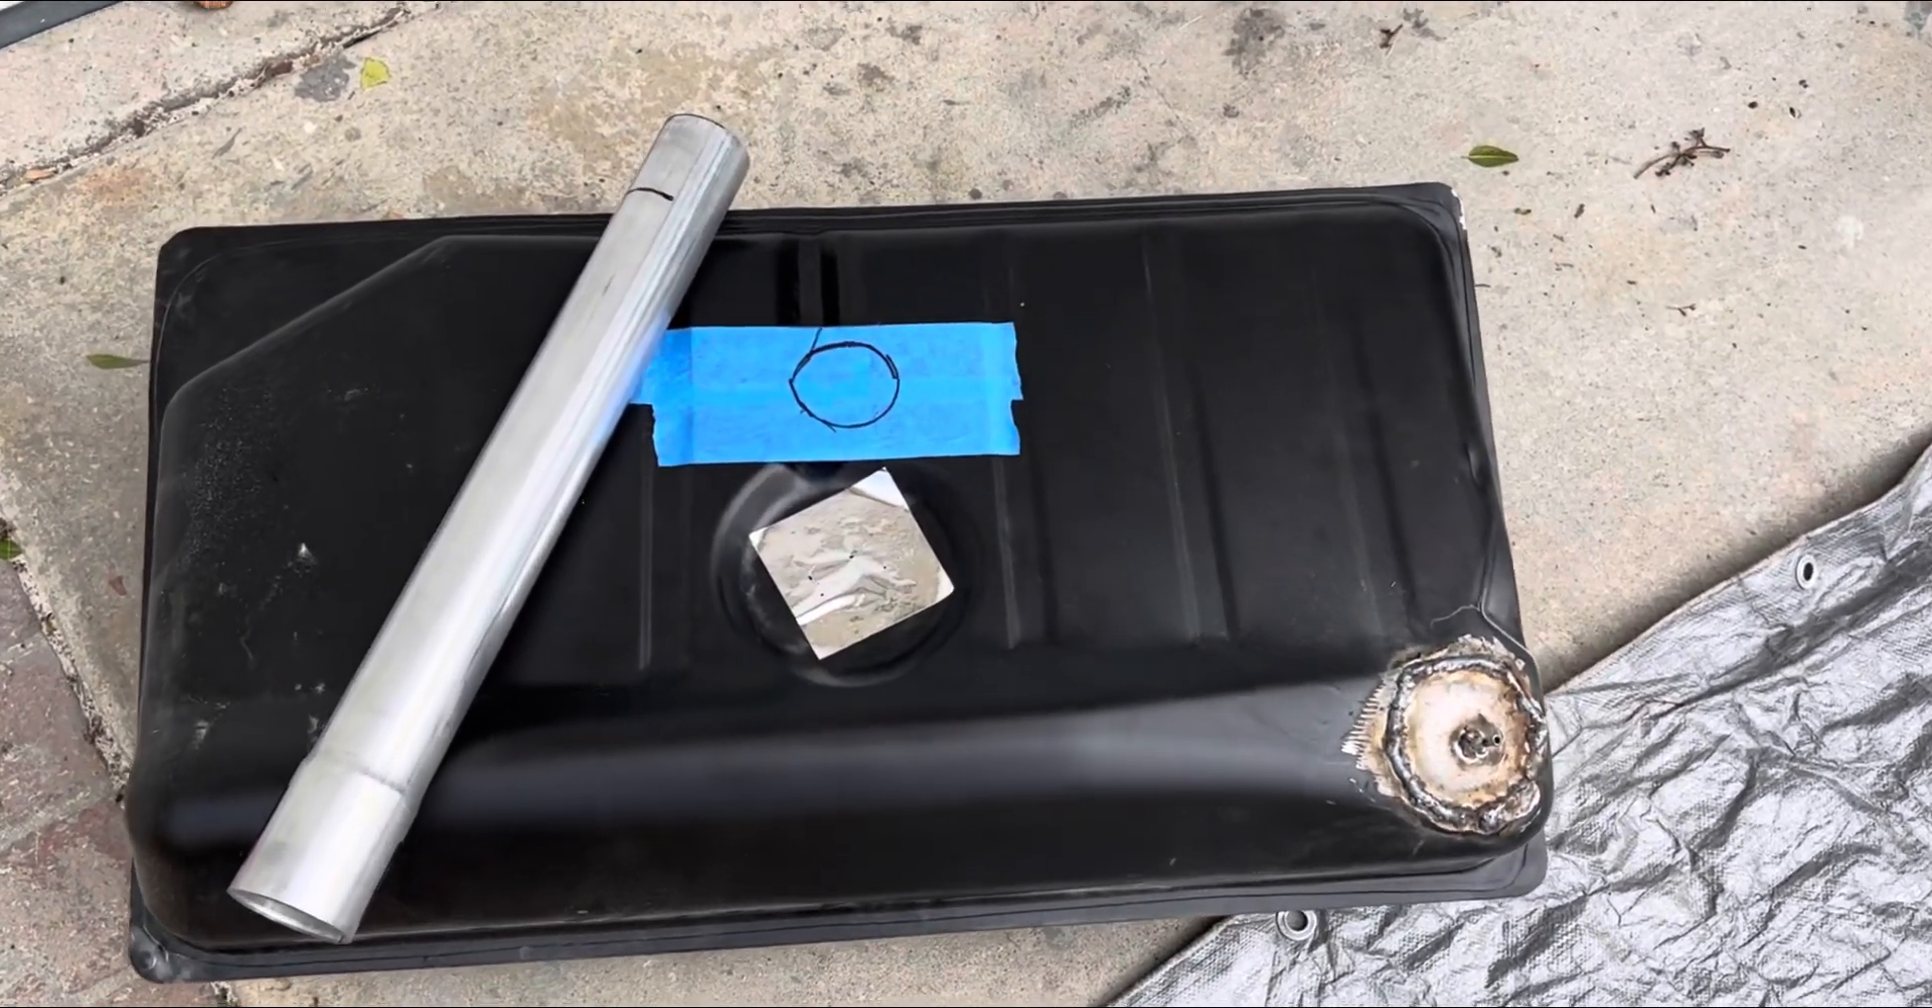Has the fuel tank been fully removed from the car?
Yes.